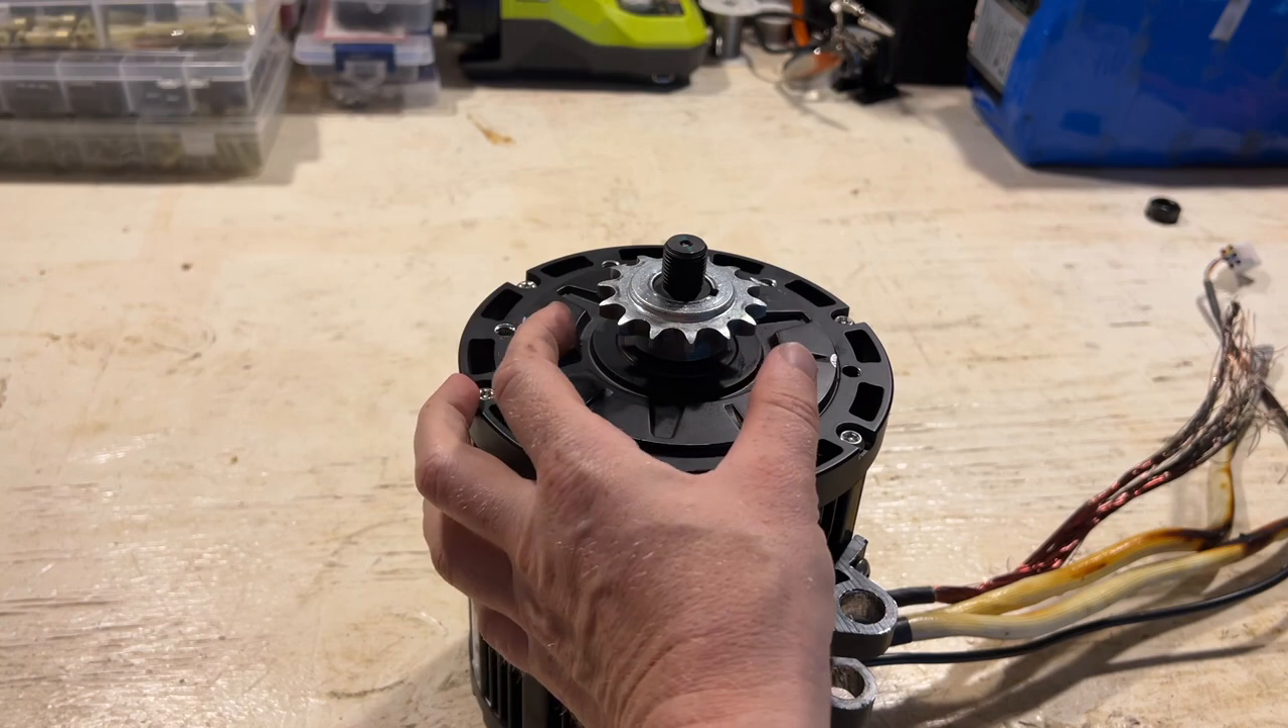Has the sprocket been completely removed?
No.